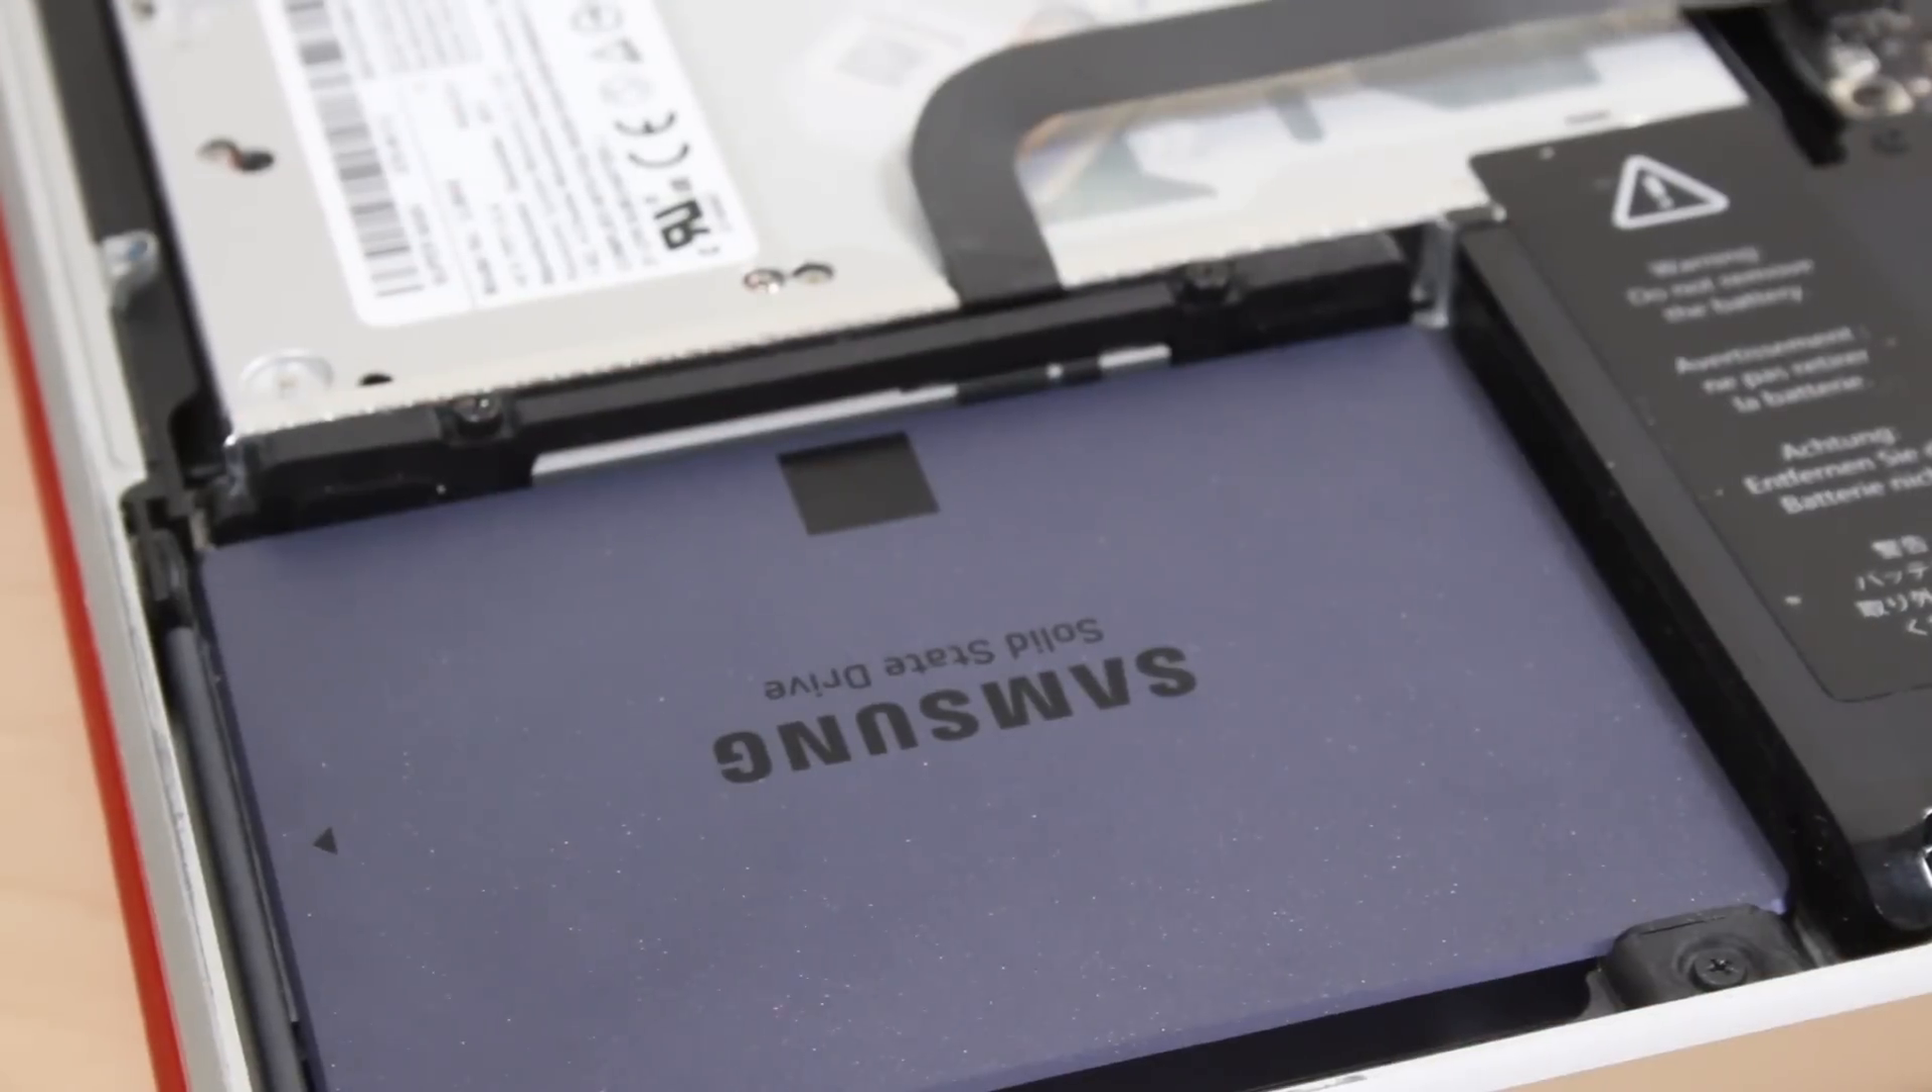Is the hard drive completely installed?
Yes.